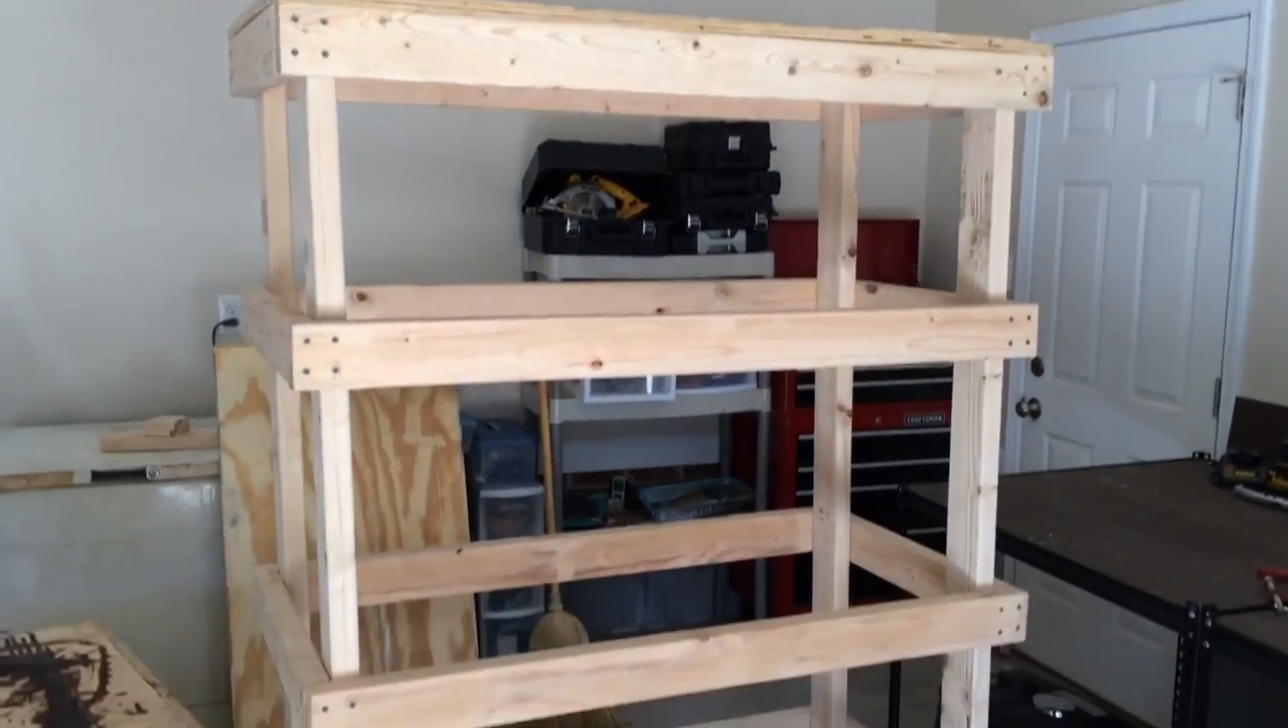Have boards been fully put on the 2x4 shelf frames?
No.